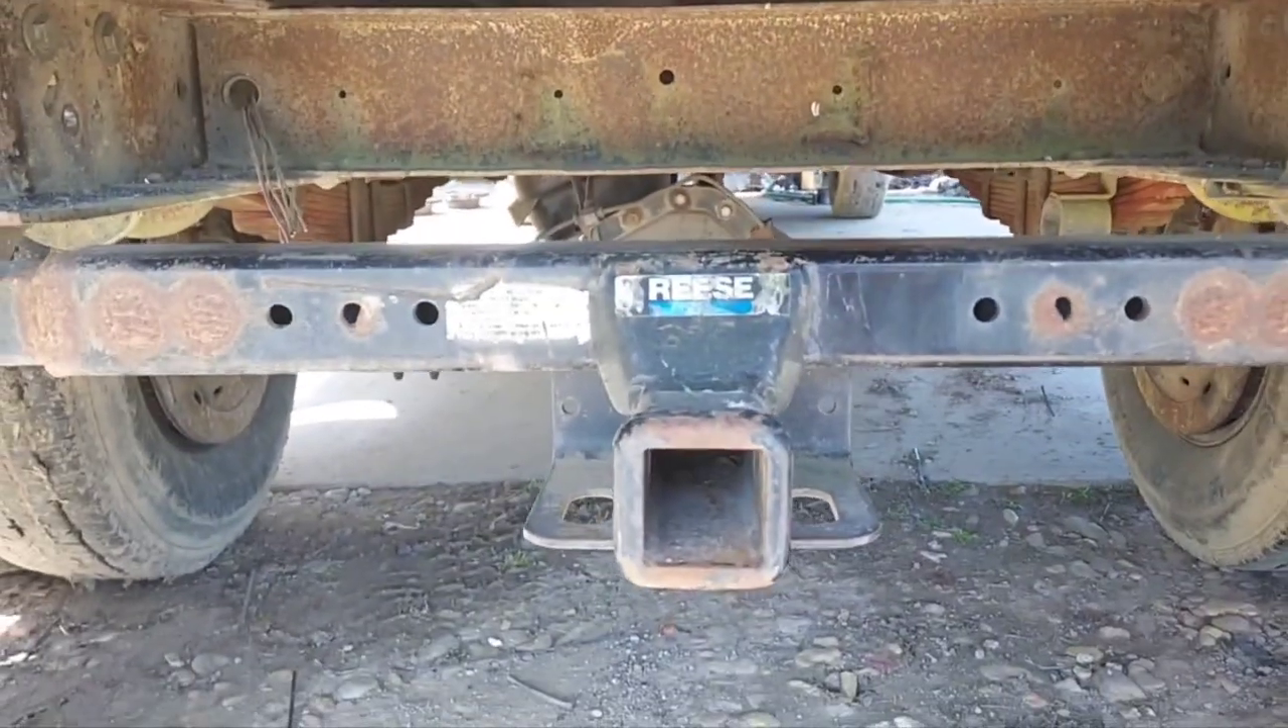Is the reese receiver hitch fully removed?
No.